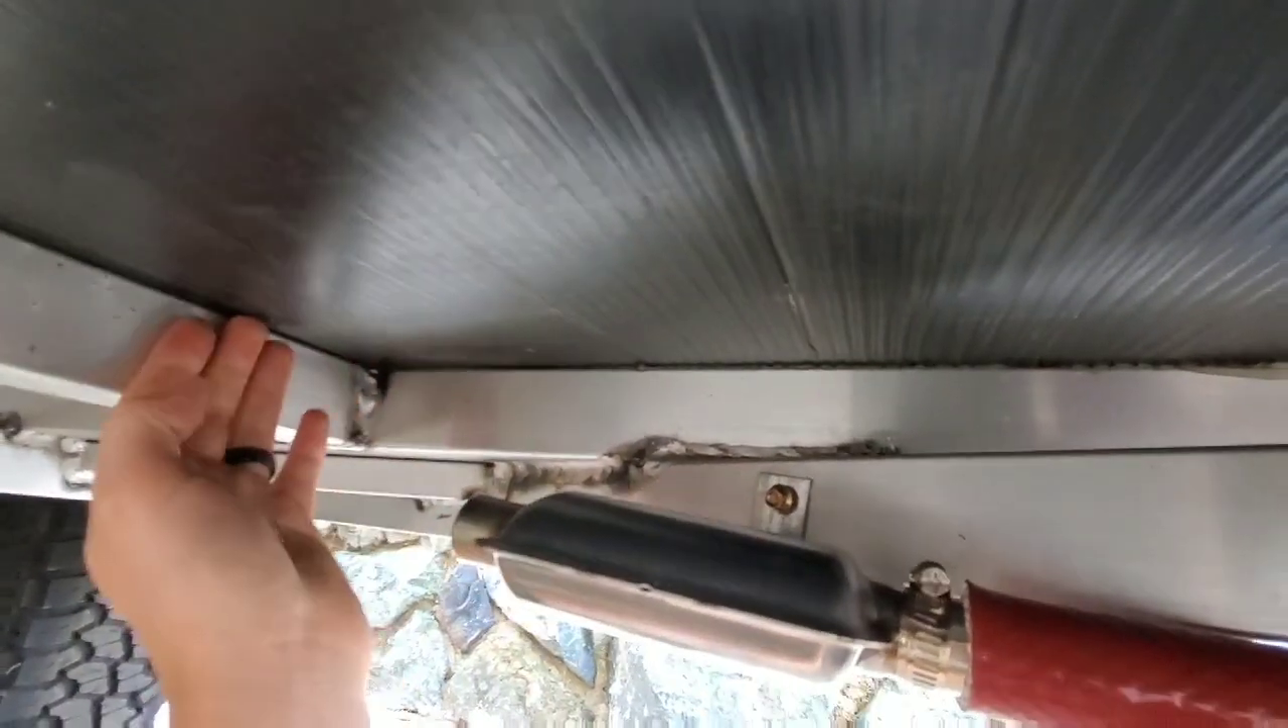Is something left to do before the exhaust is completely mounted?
No.